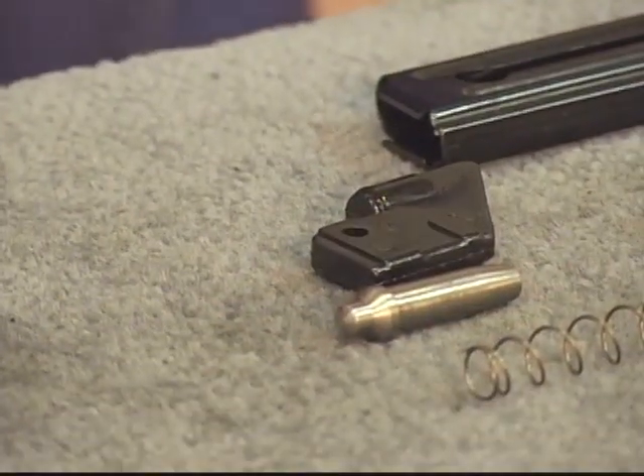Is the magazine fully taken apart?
Yes.